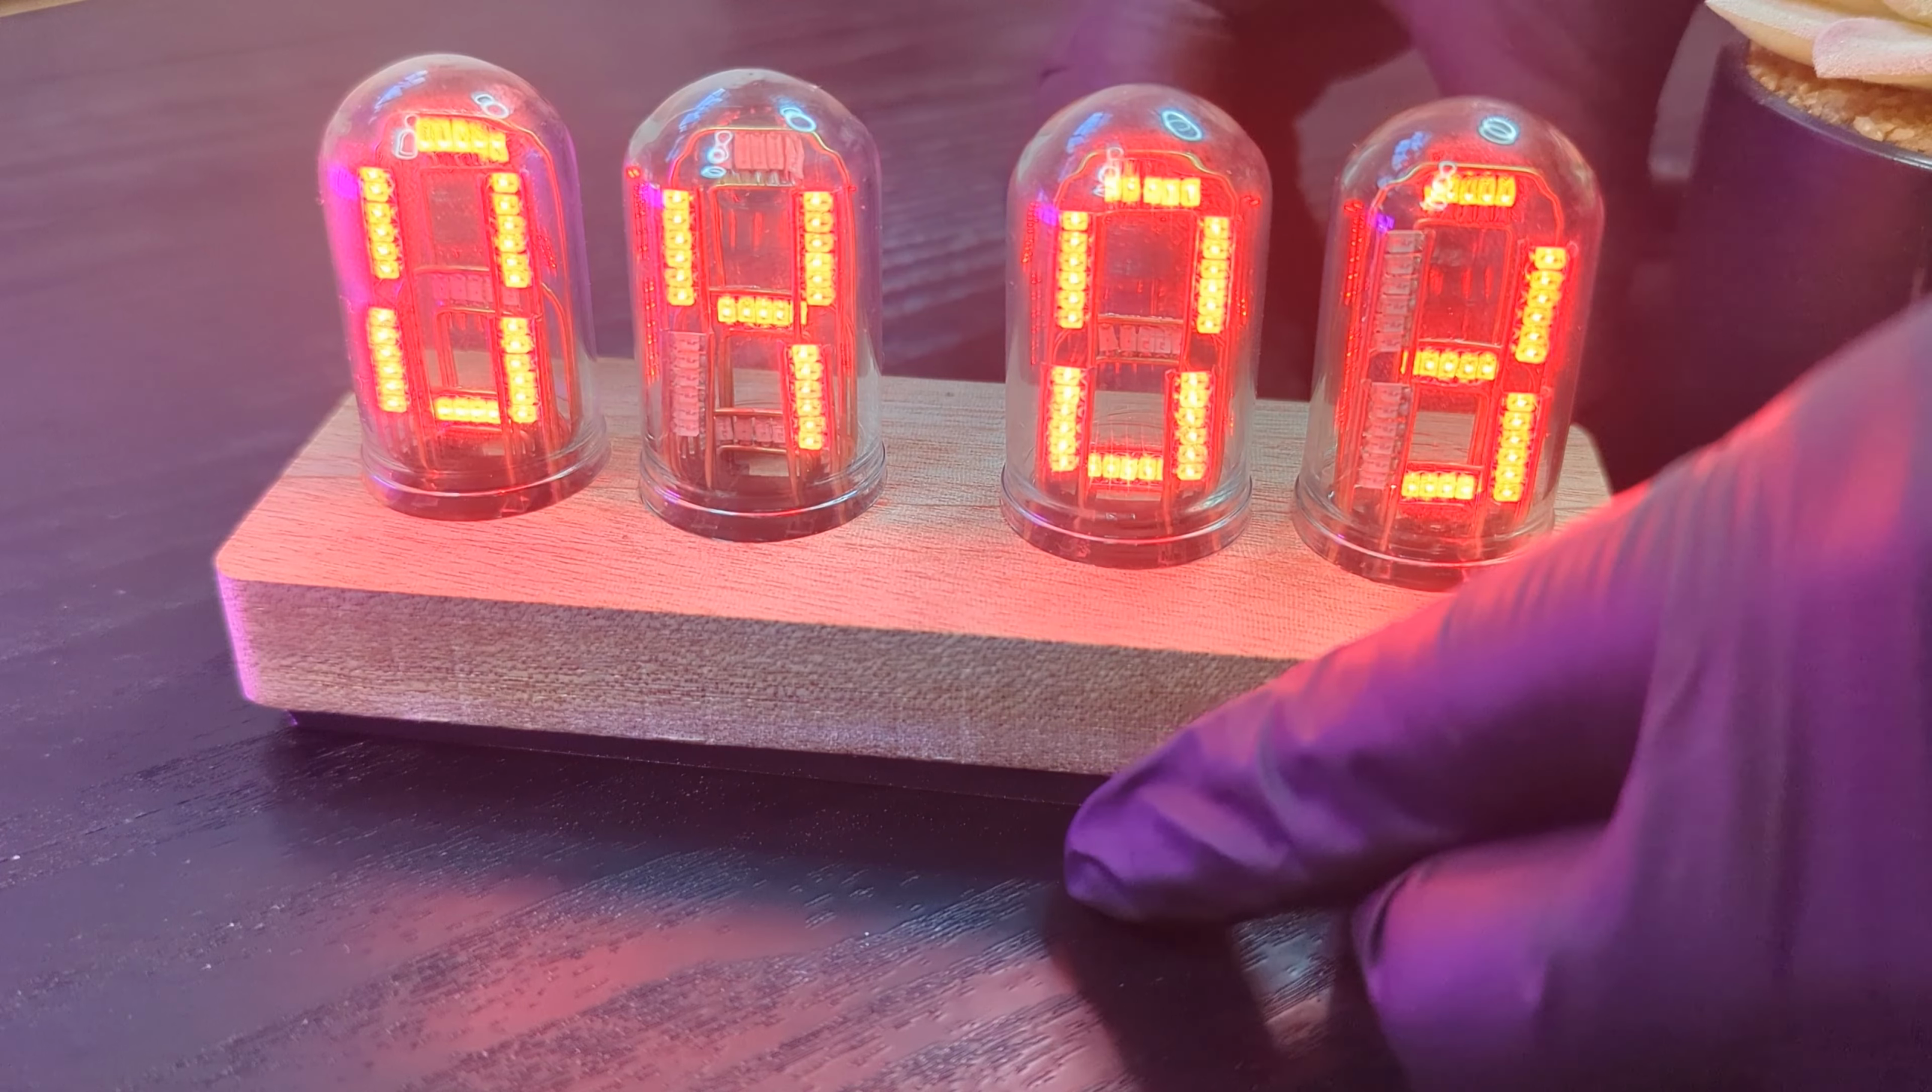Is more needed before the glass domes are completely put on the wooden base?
No.